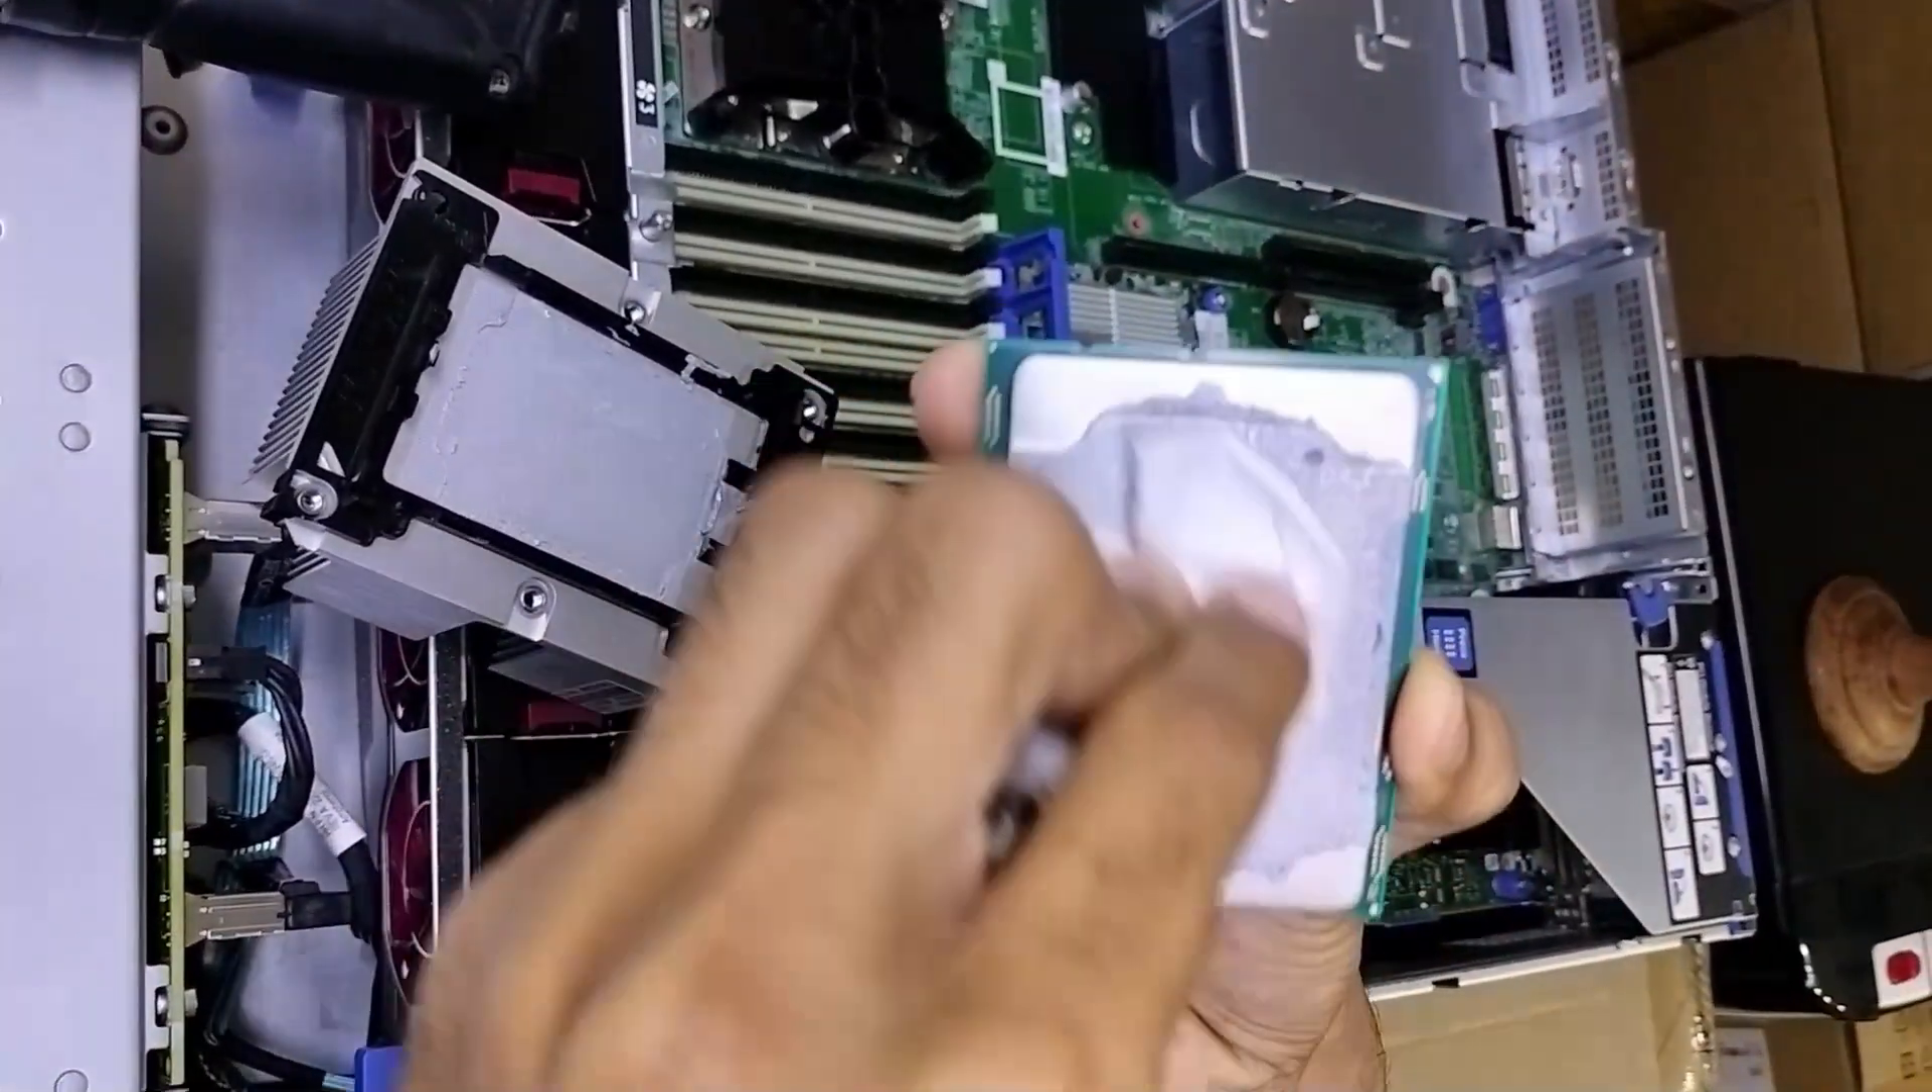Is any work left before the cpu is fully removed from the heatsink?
No.